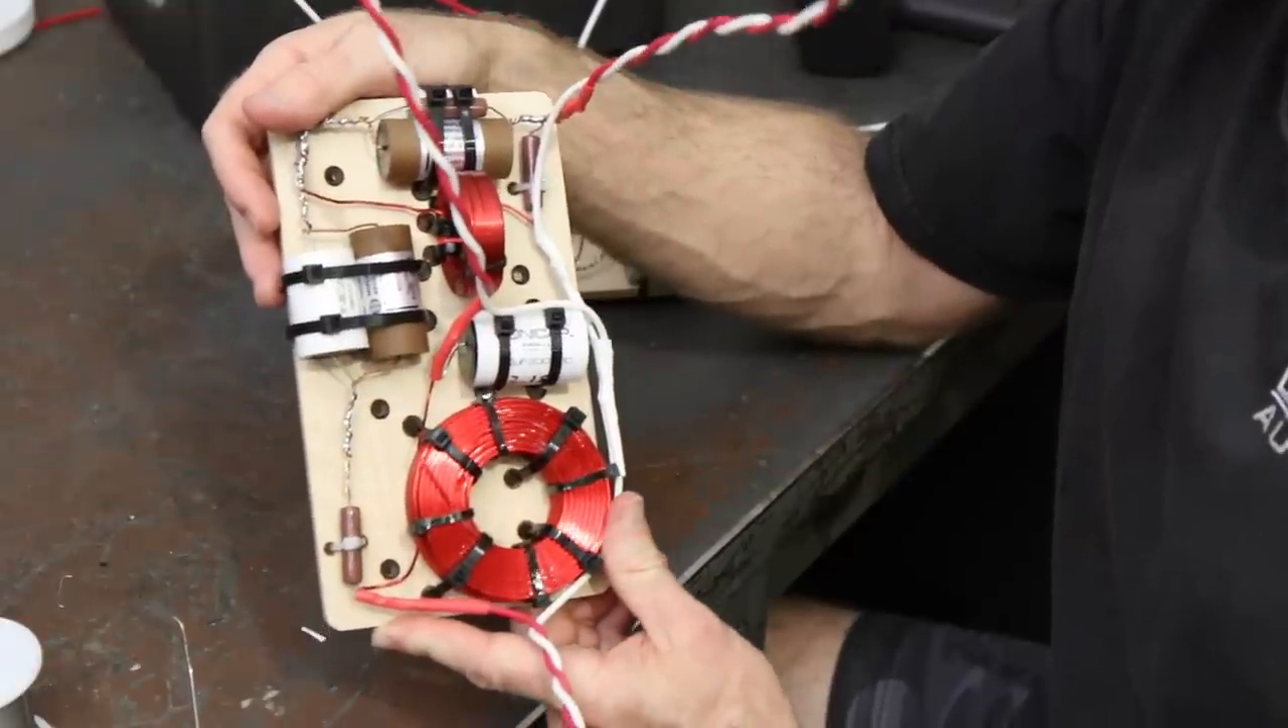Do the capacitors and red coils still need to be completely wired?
No.